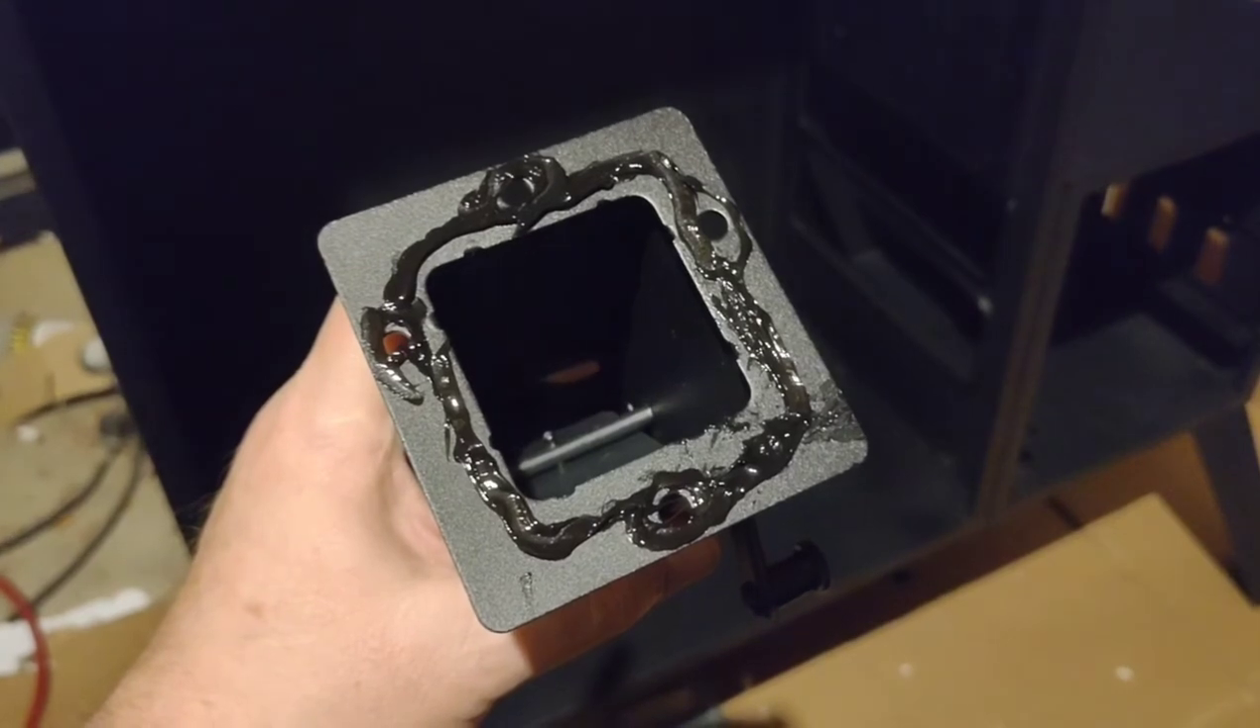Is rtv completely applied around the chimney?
Yes.